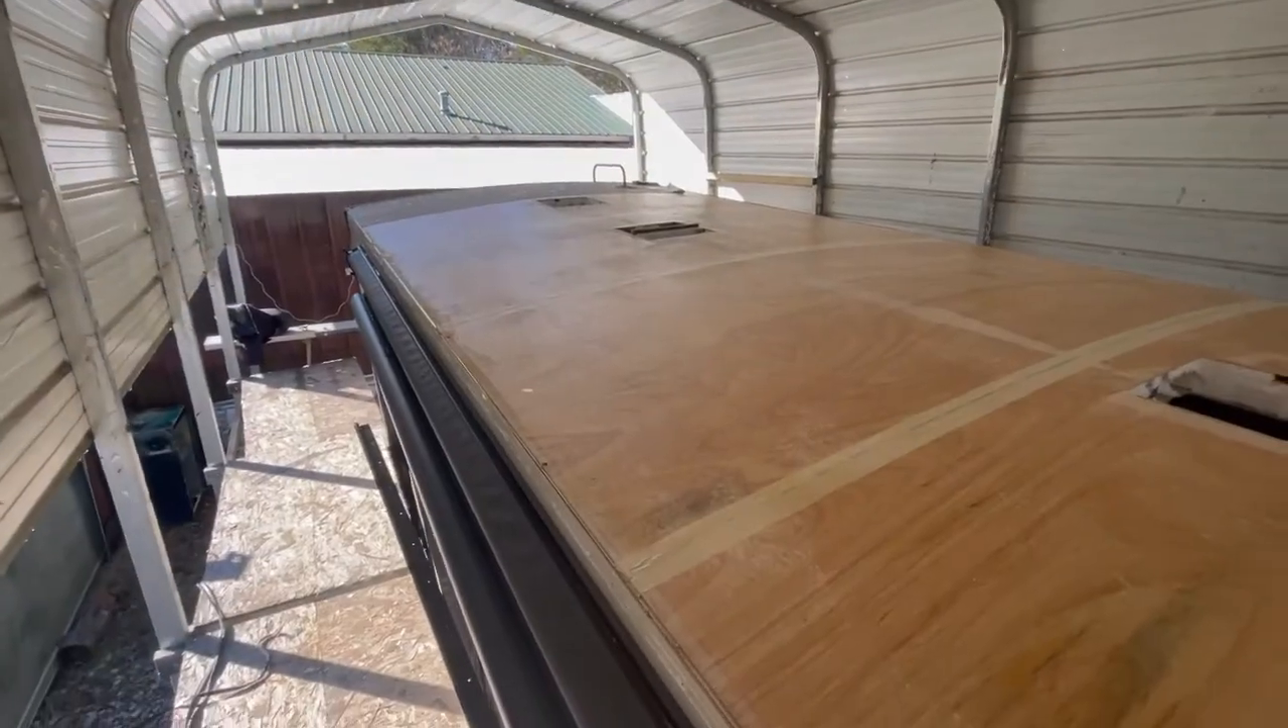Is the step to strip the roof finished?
Yes.